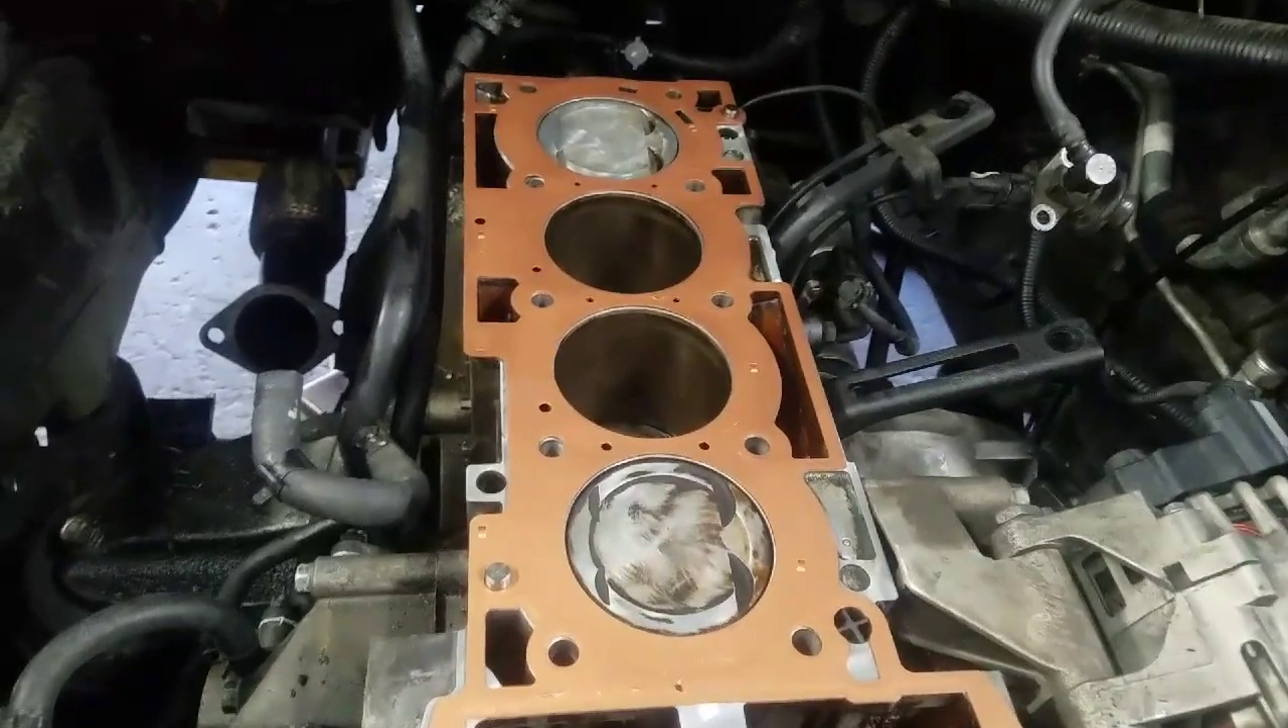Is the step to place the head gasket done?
Yes.